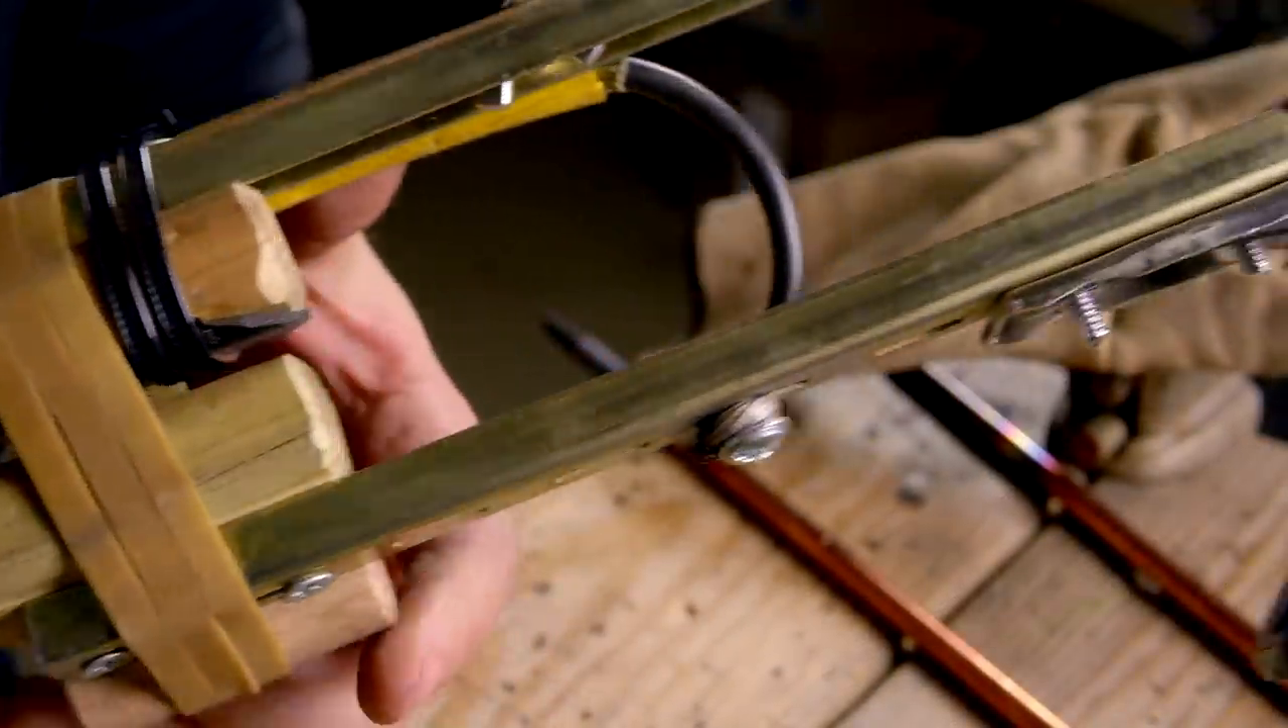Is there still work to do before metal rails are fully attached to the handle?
No.